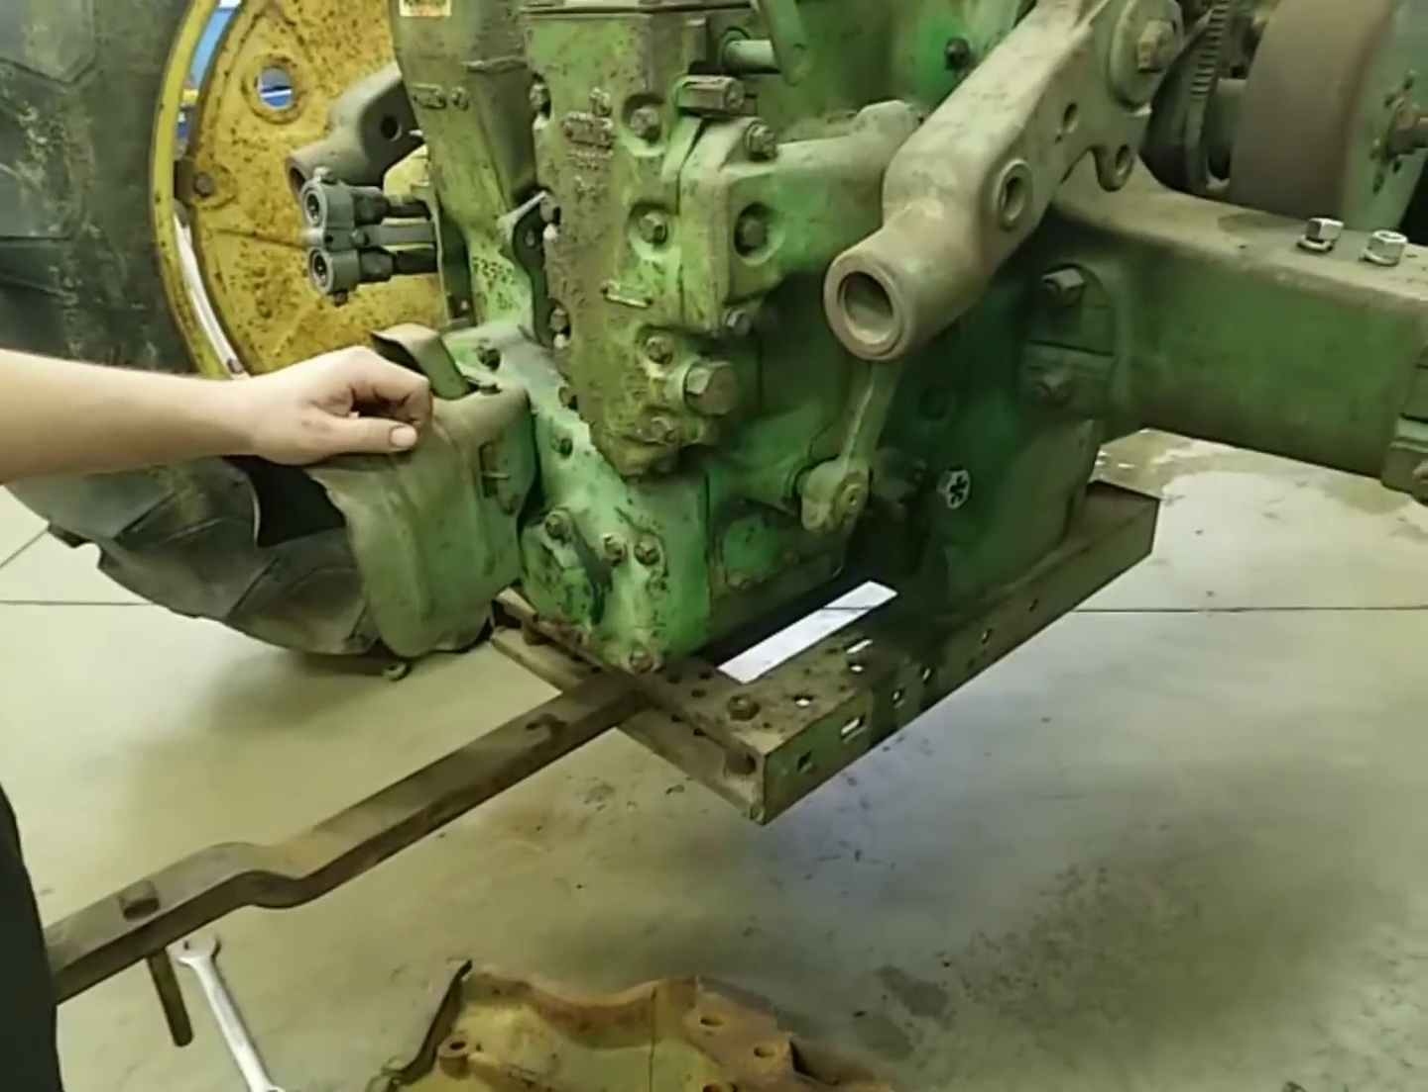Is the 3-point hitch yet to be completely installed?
Yes.